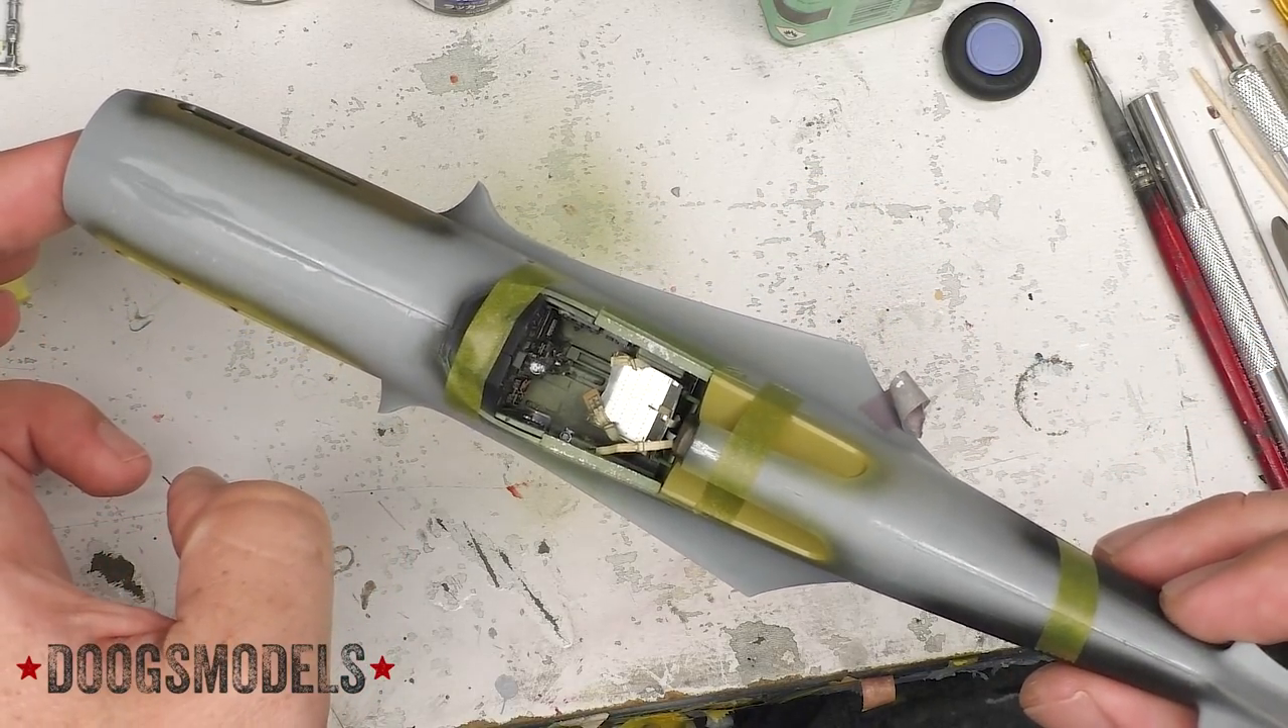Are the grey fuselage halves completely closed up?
Yes.